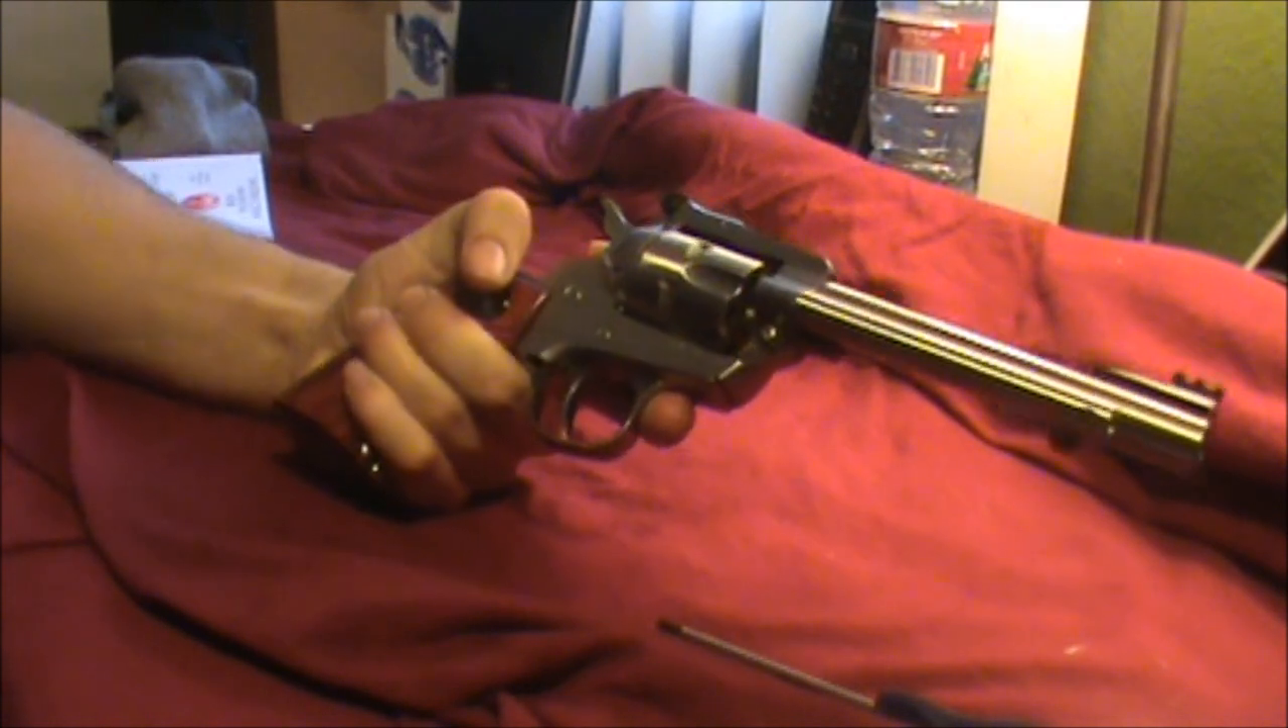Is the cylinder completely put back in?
Yes.